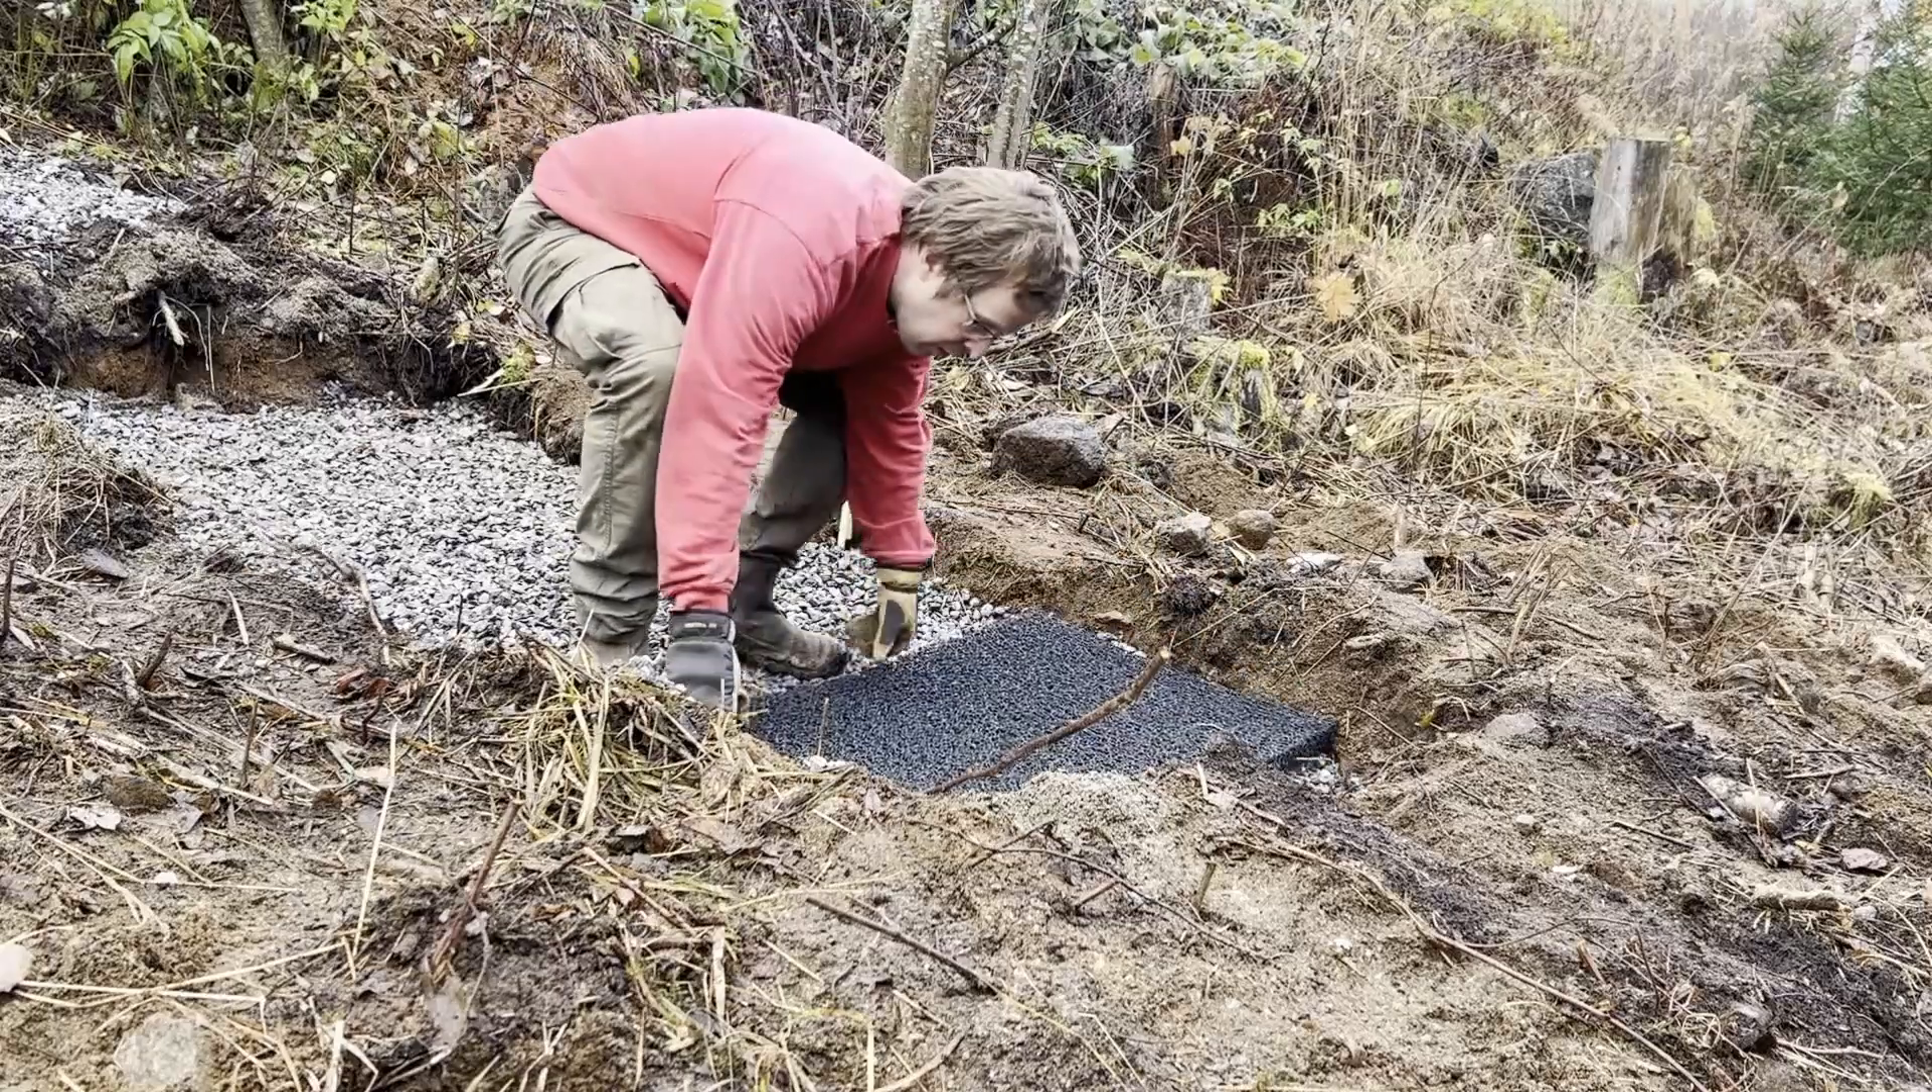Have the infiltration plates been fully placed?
No.